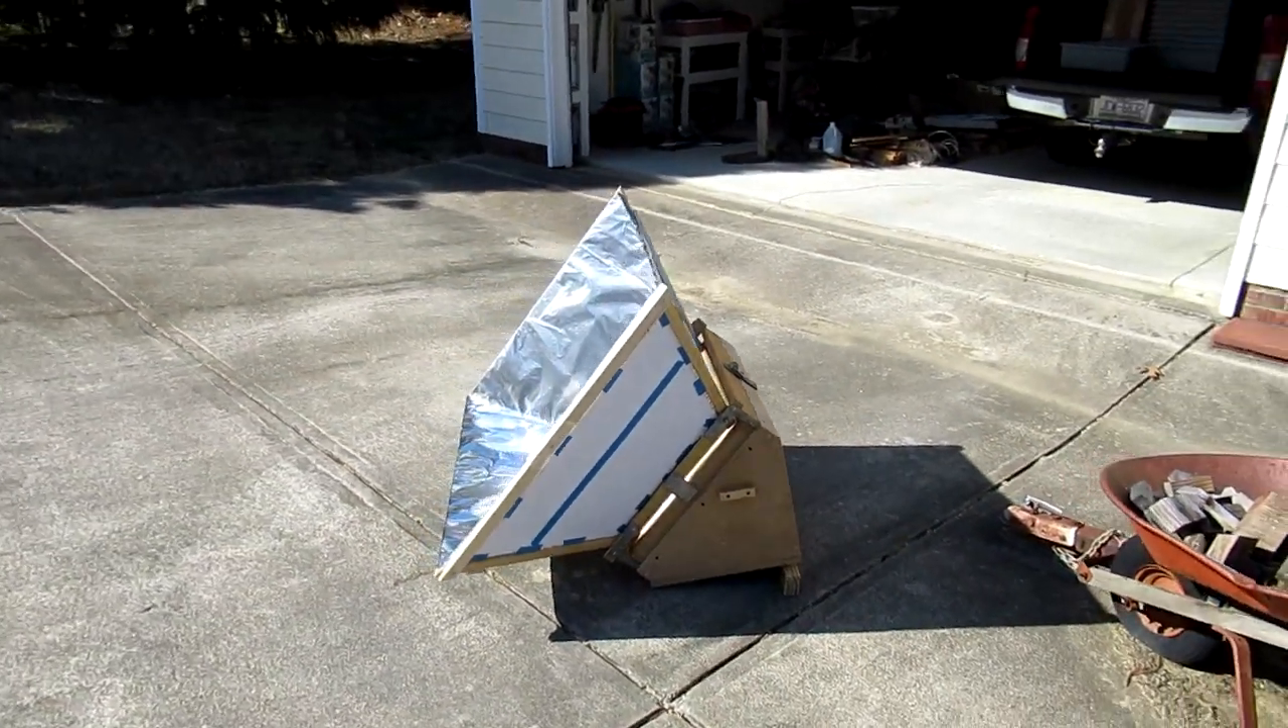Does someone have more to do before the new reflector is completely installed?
No.